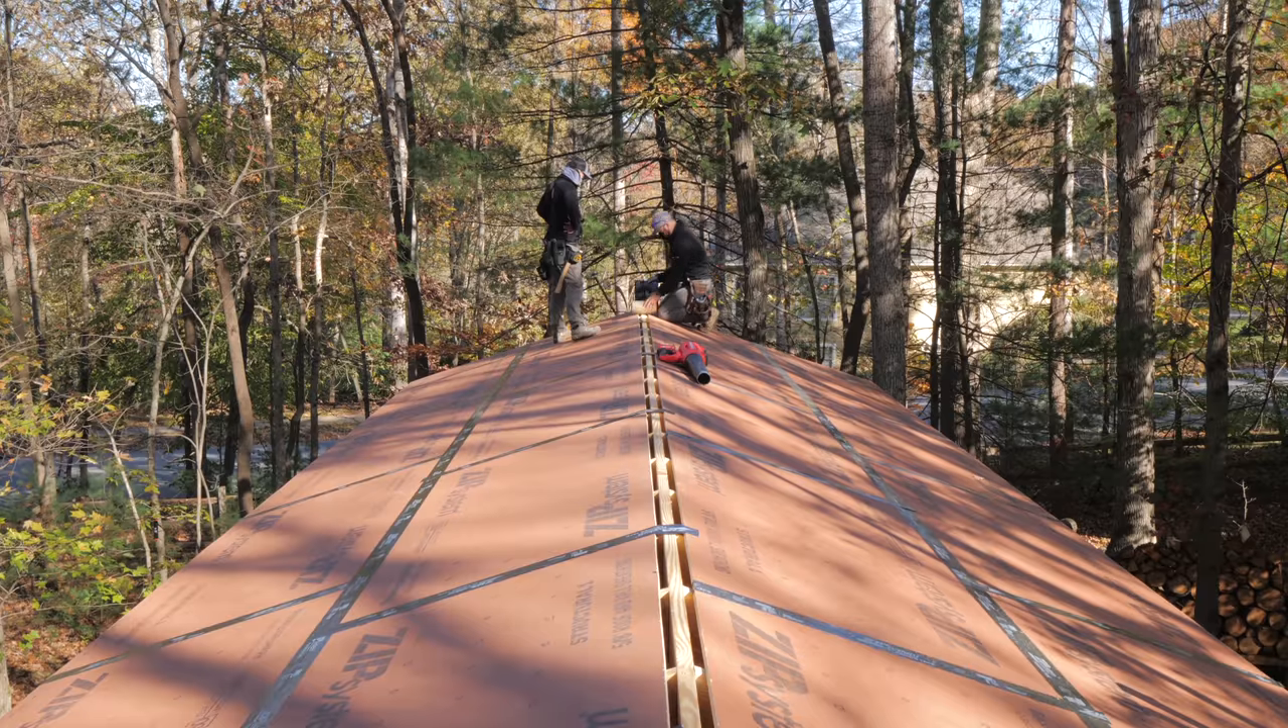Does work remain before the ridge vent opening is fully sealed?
Yes.